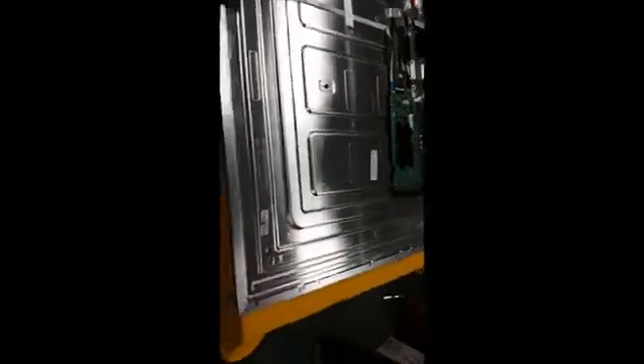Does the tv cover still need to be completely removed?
No.